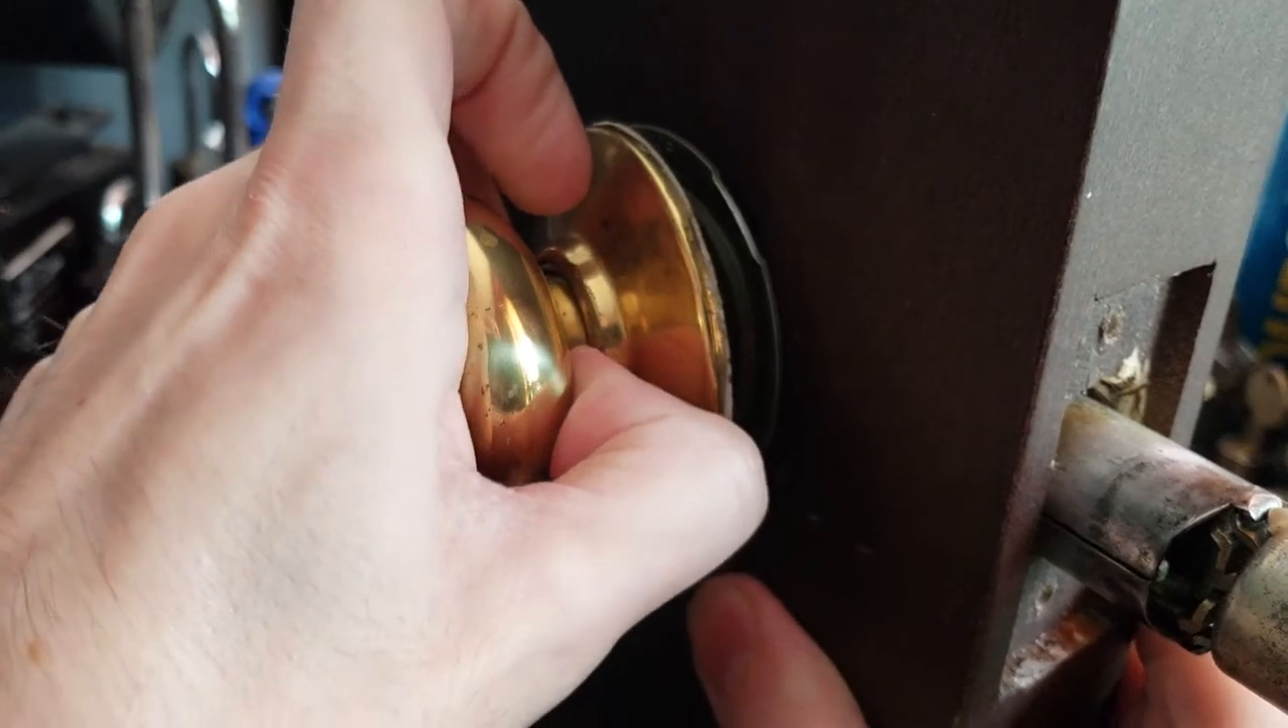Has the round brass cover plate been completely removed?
No.